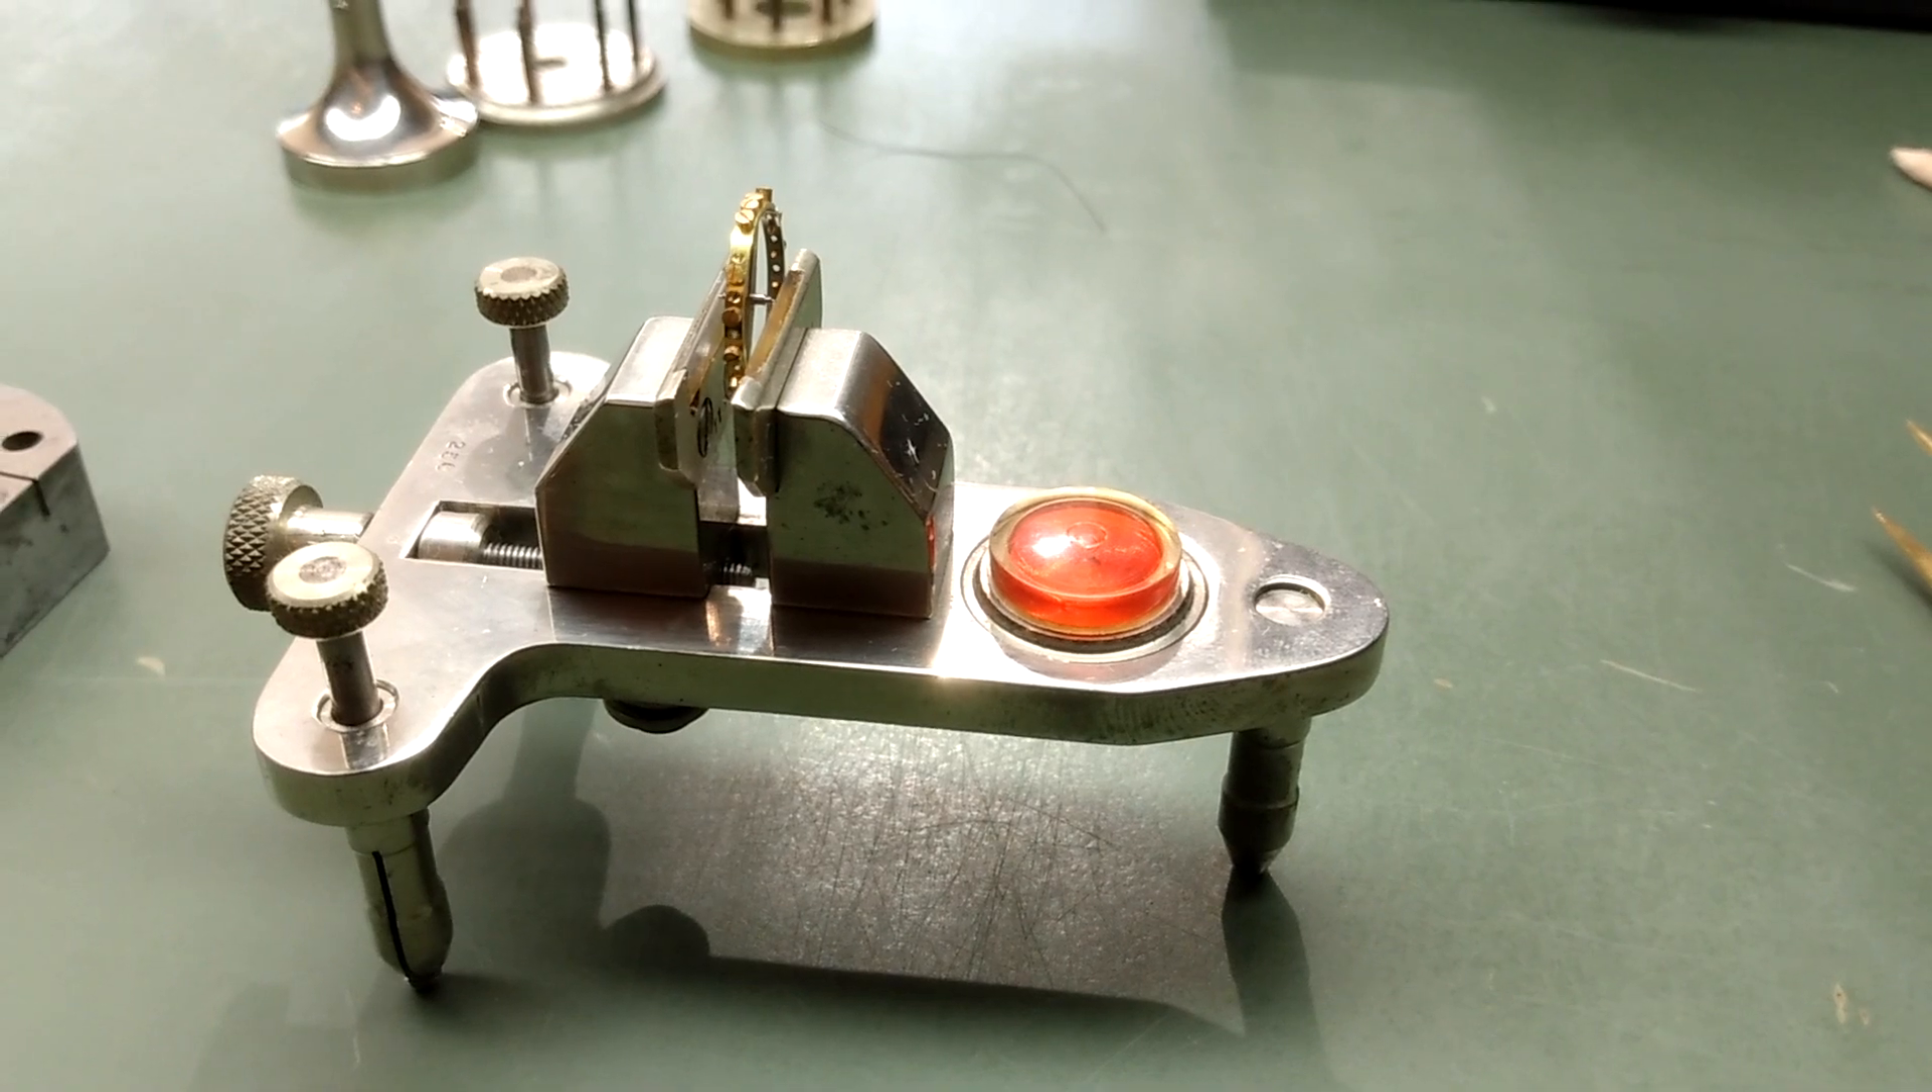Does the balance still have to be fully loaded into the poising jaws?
No.